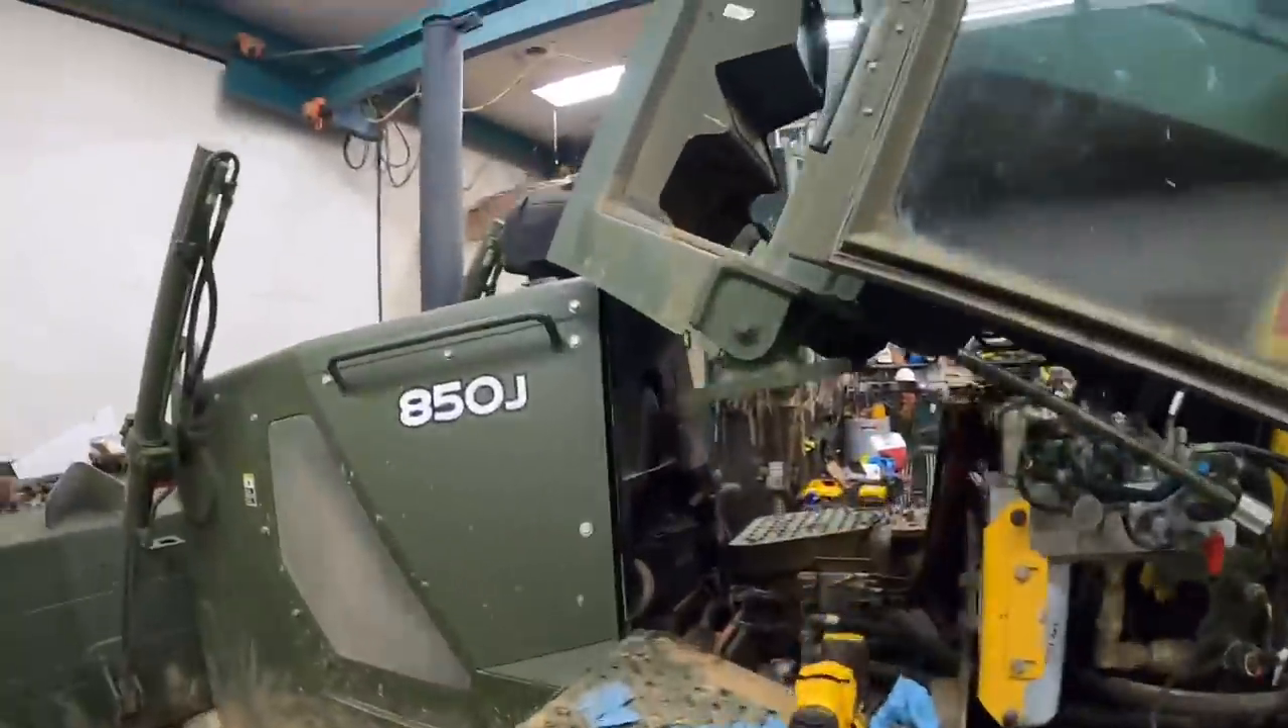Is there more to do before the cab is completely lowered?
Yes.